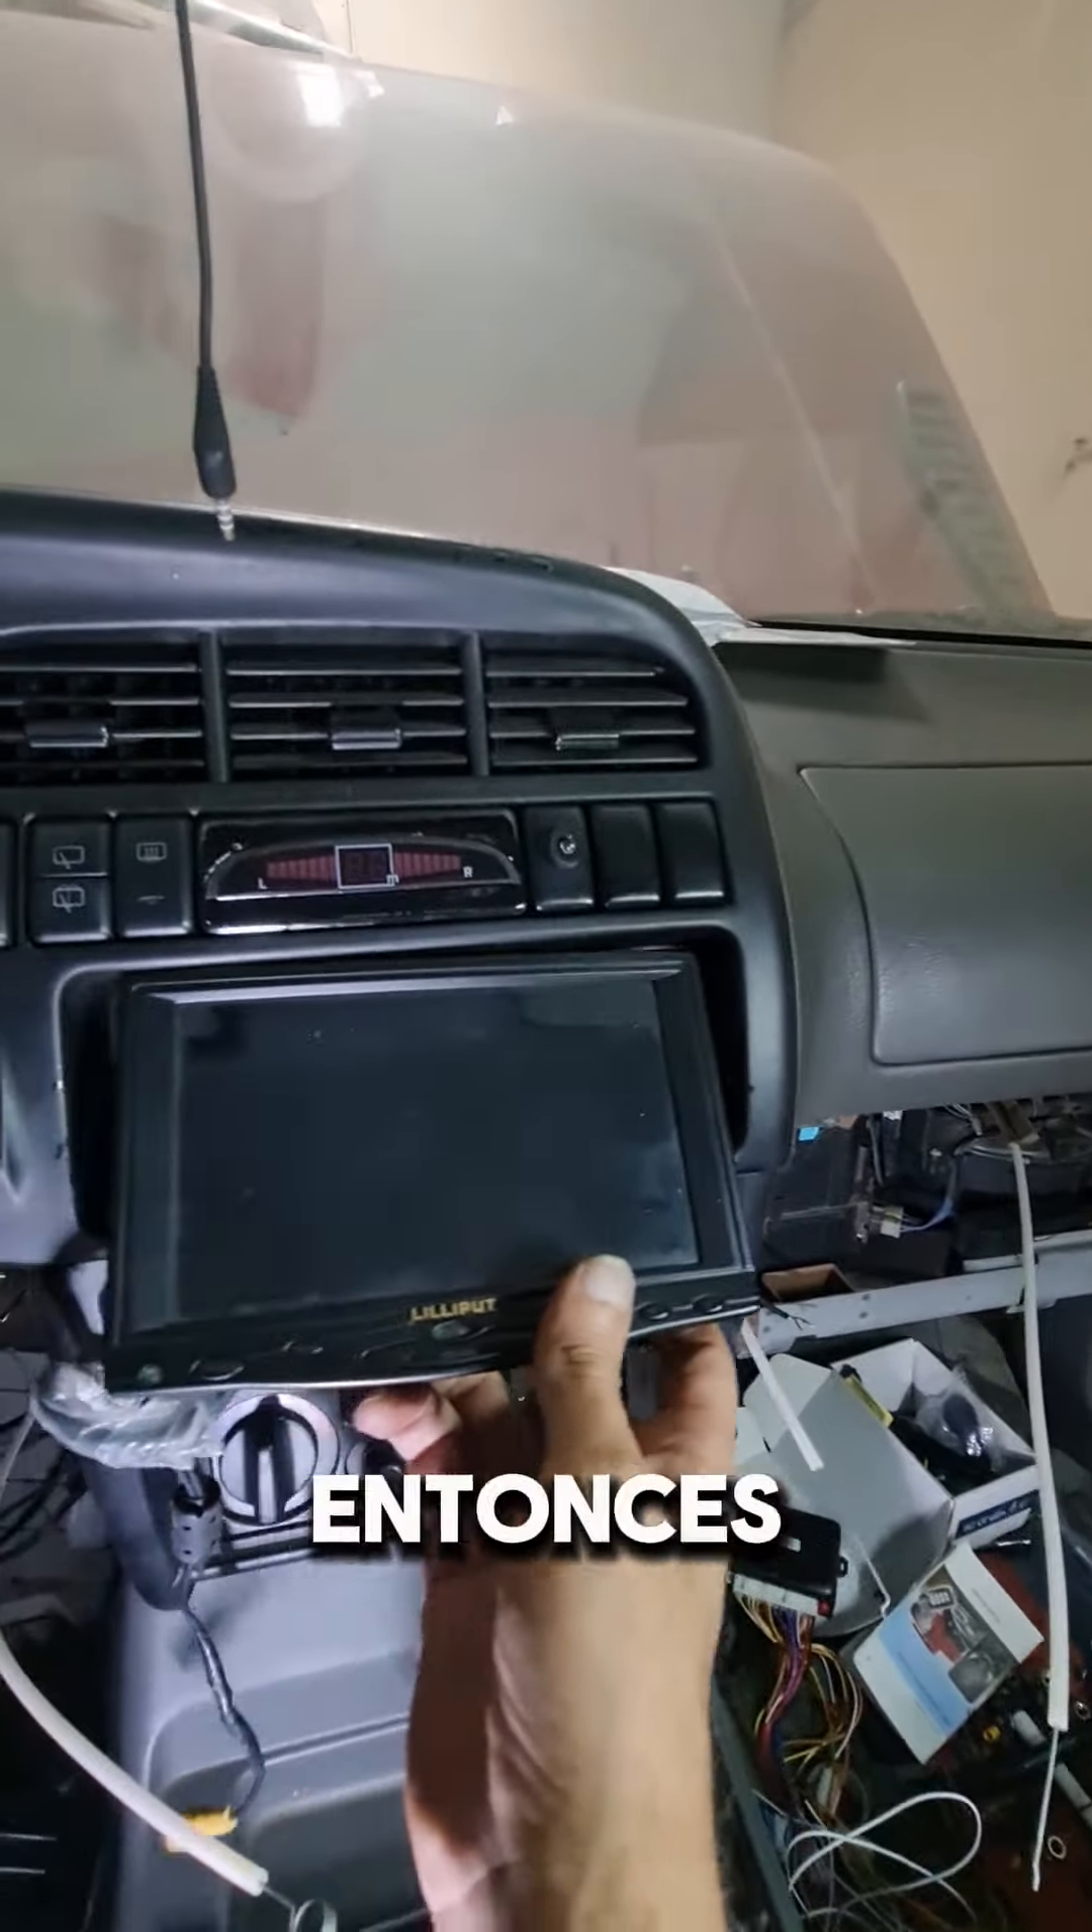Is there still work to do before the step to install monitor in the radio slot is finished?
Yes.